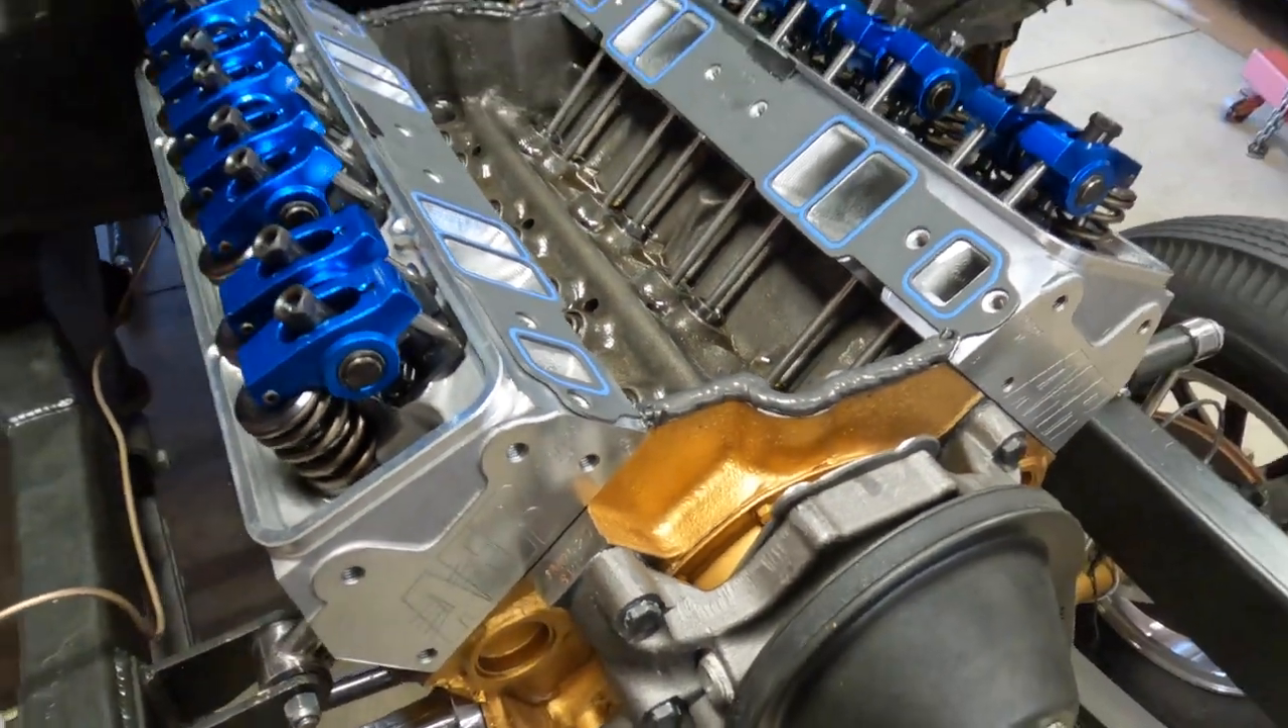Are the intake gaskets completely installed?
Yes.